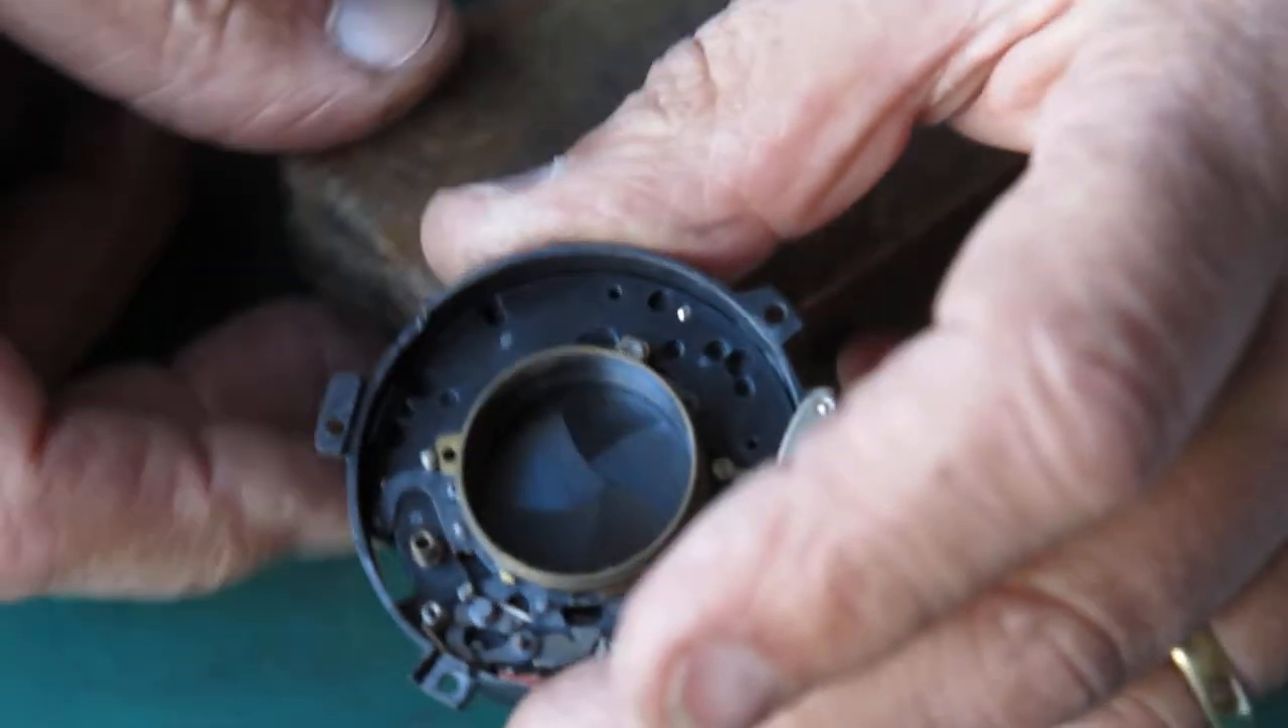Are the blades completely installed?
Yes.